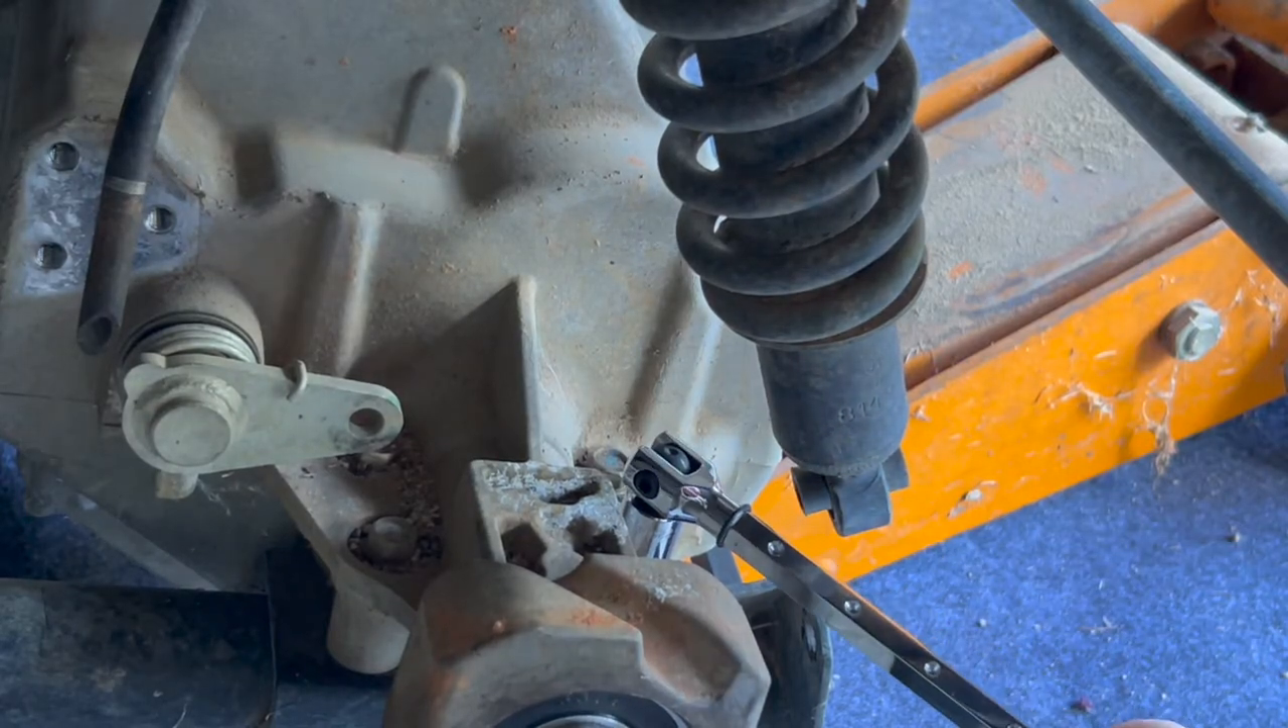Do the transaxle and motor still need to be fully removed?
Yes.